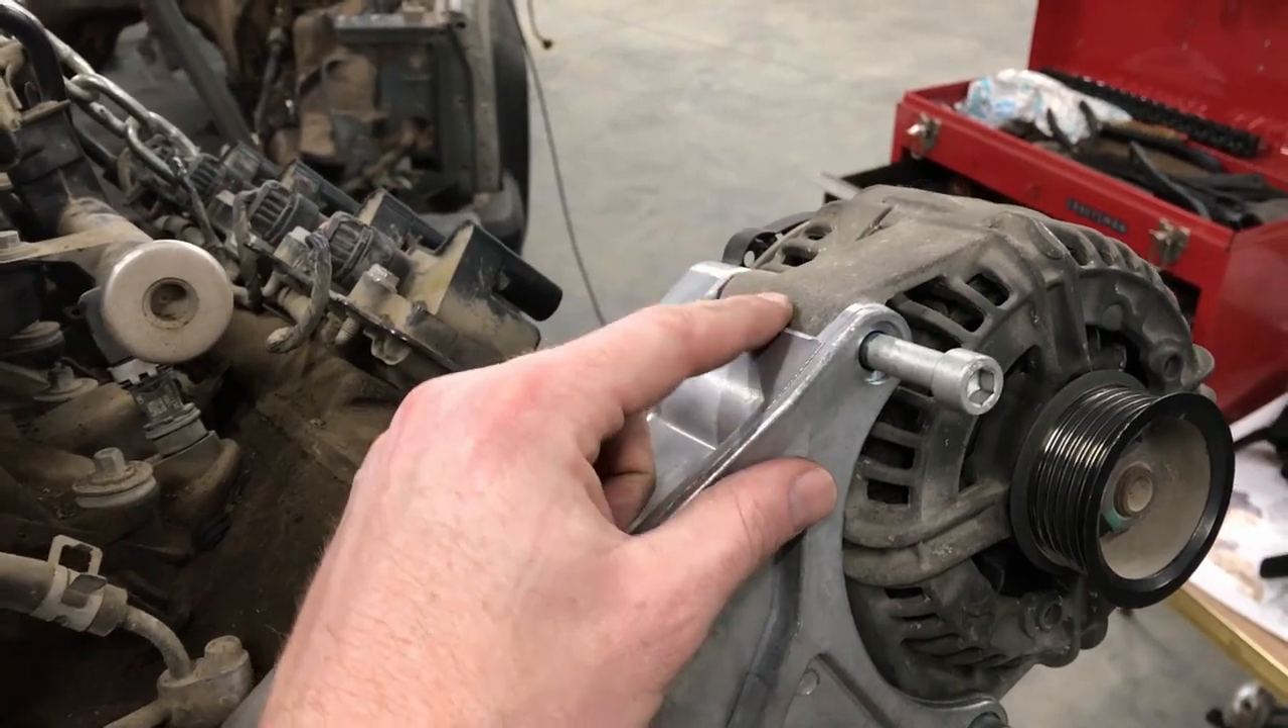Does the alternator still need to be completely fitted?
Yes.